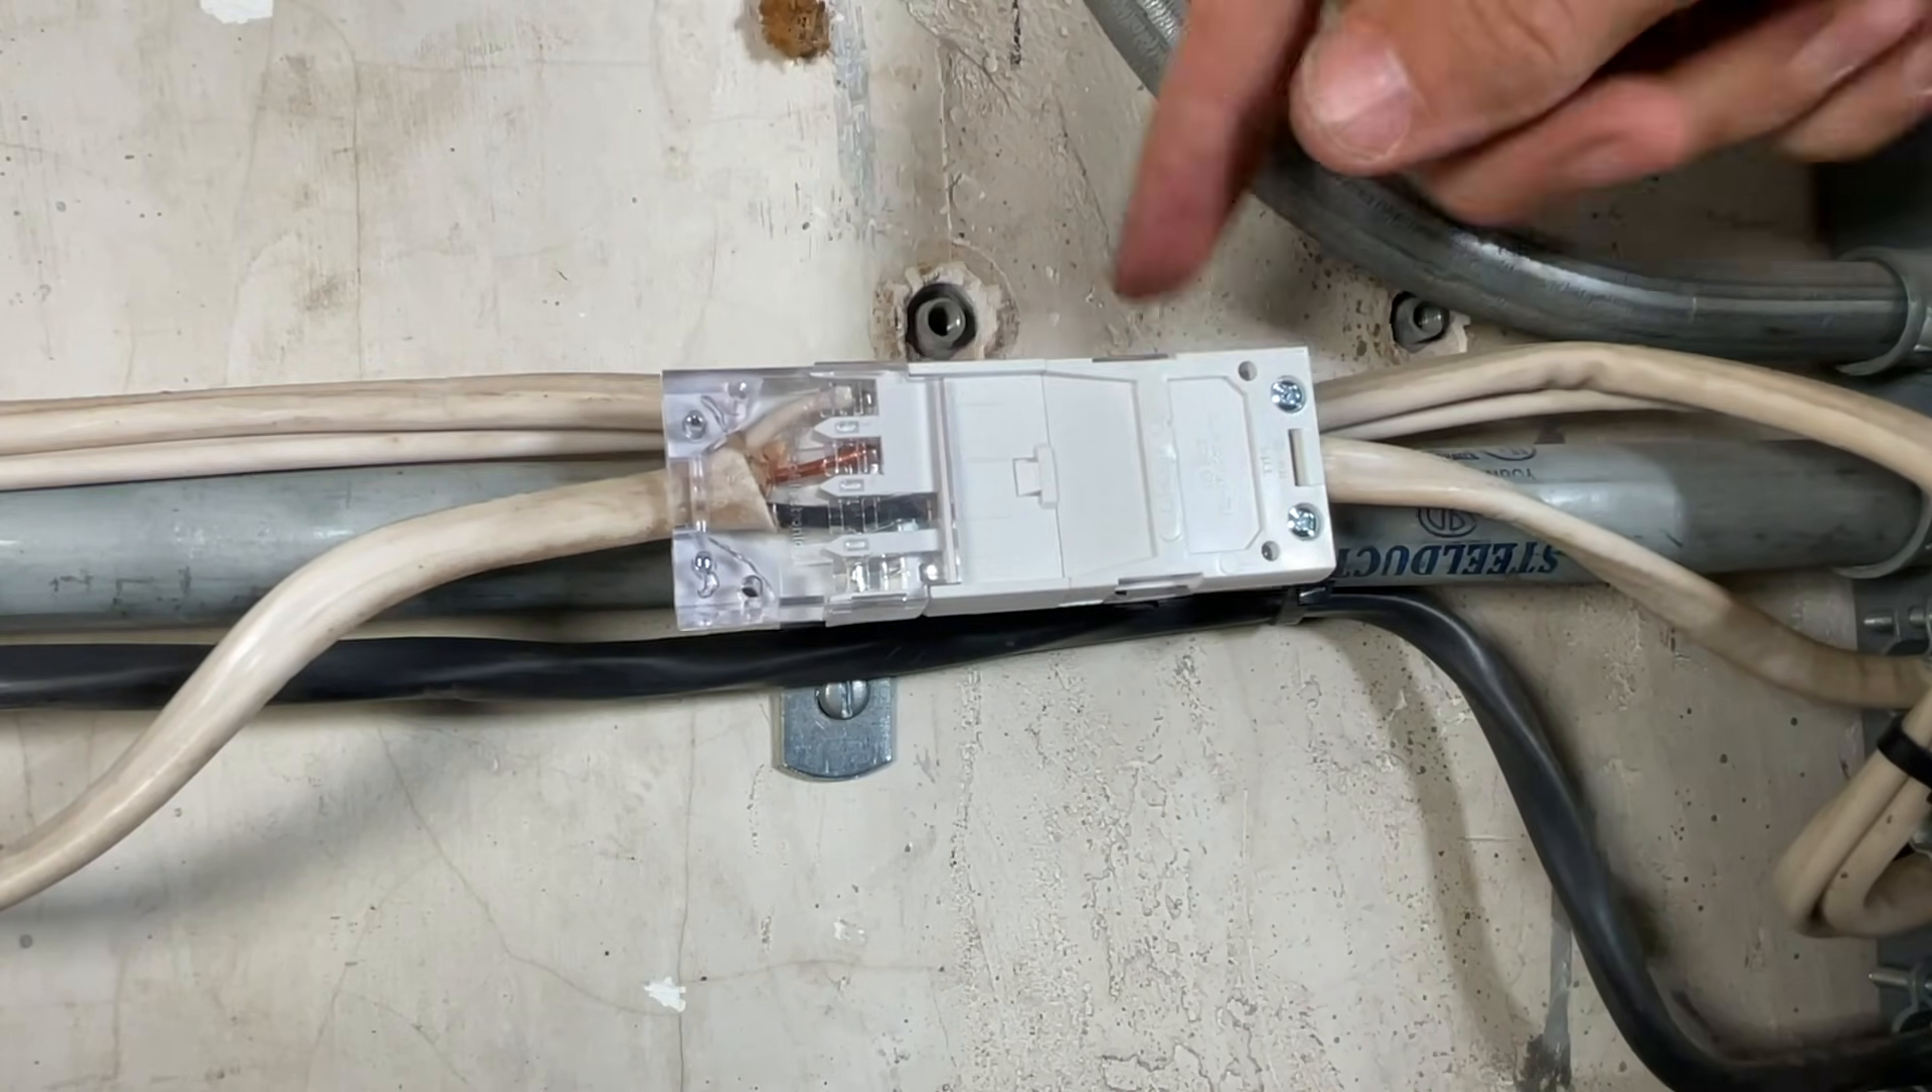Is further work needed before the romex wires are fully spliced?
No.